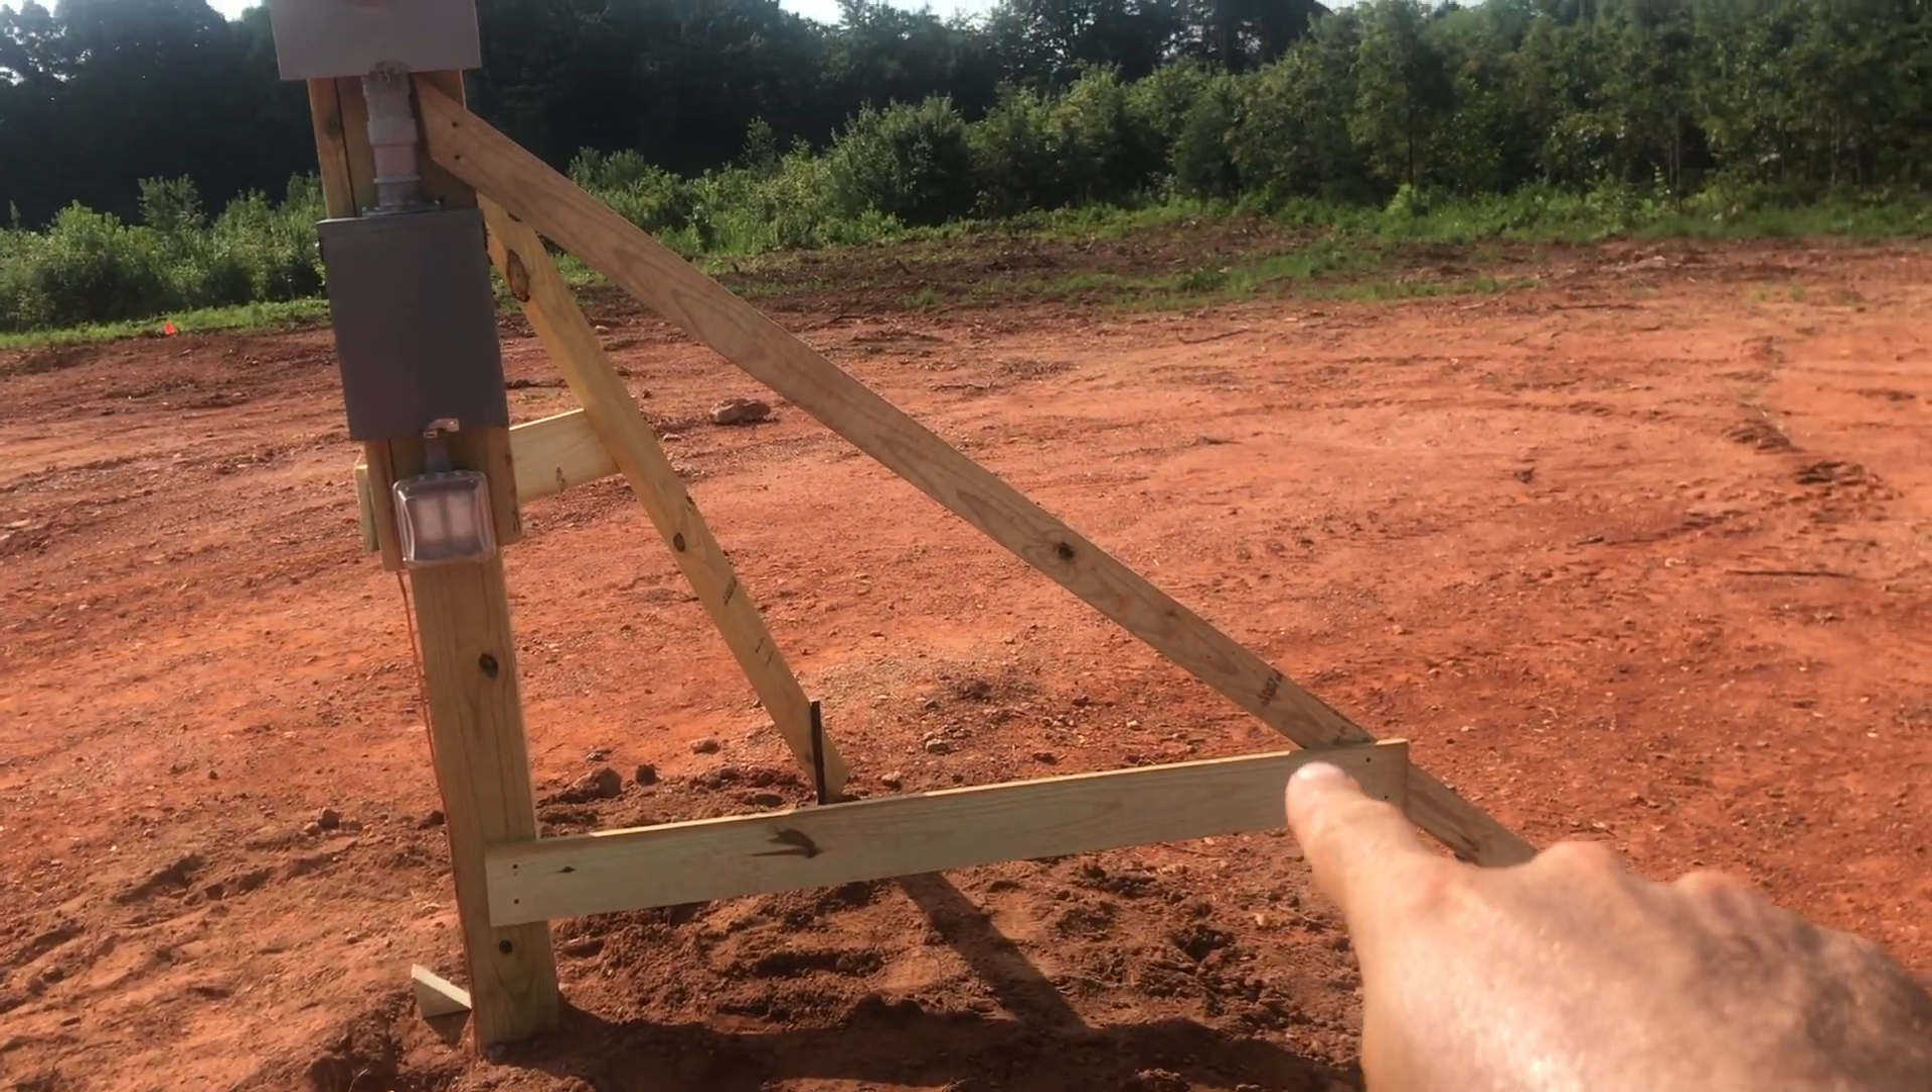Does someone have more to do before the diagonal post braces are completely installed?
No.